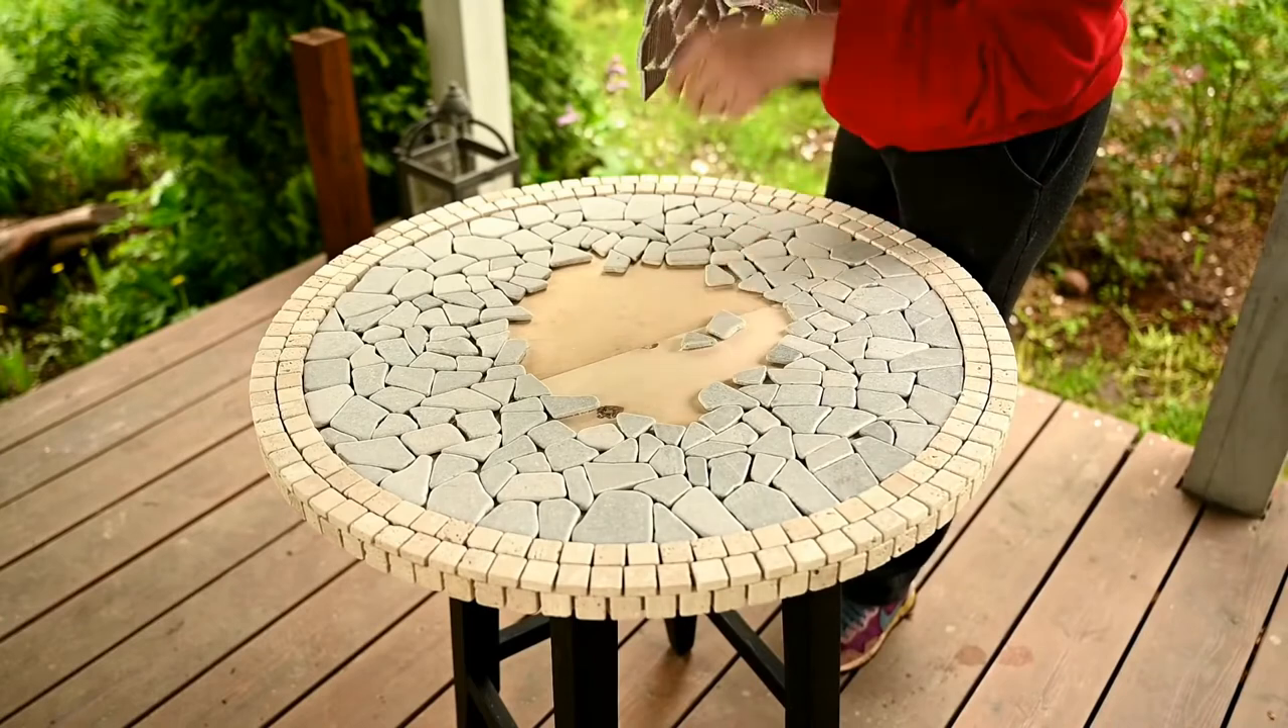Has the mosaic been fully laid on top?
No.